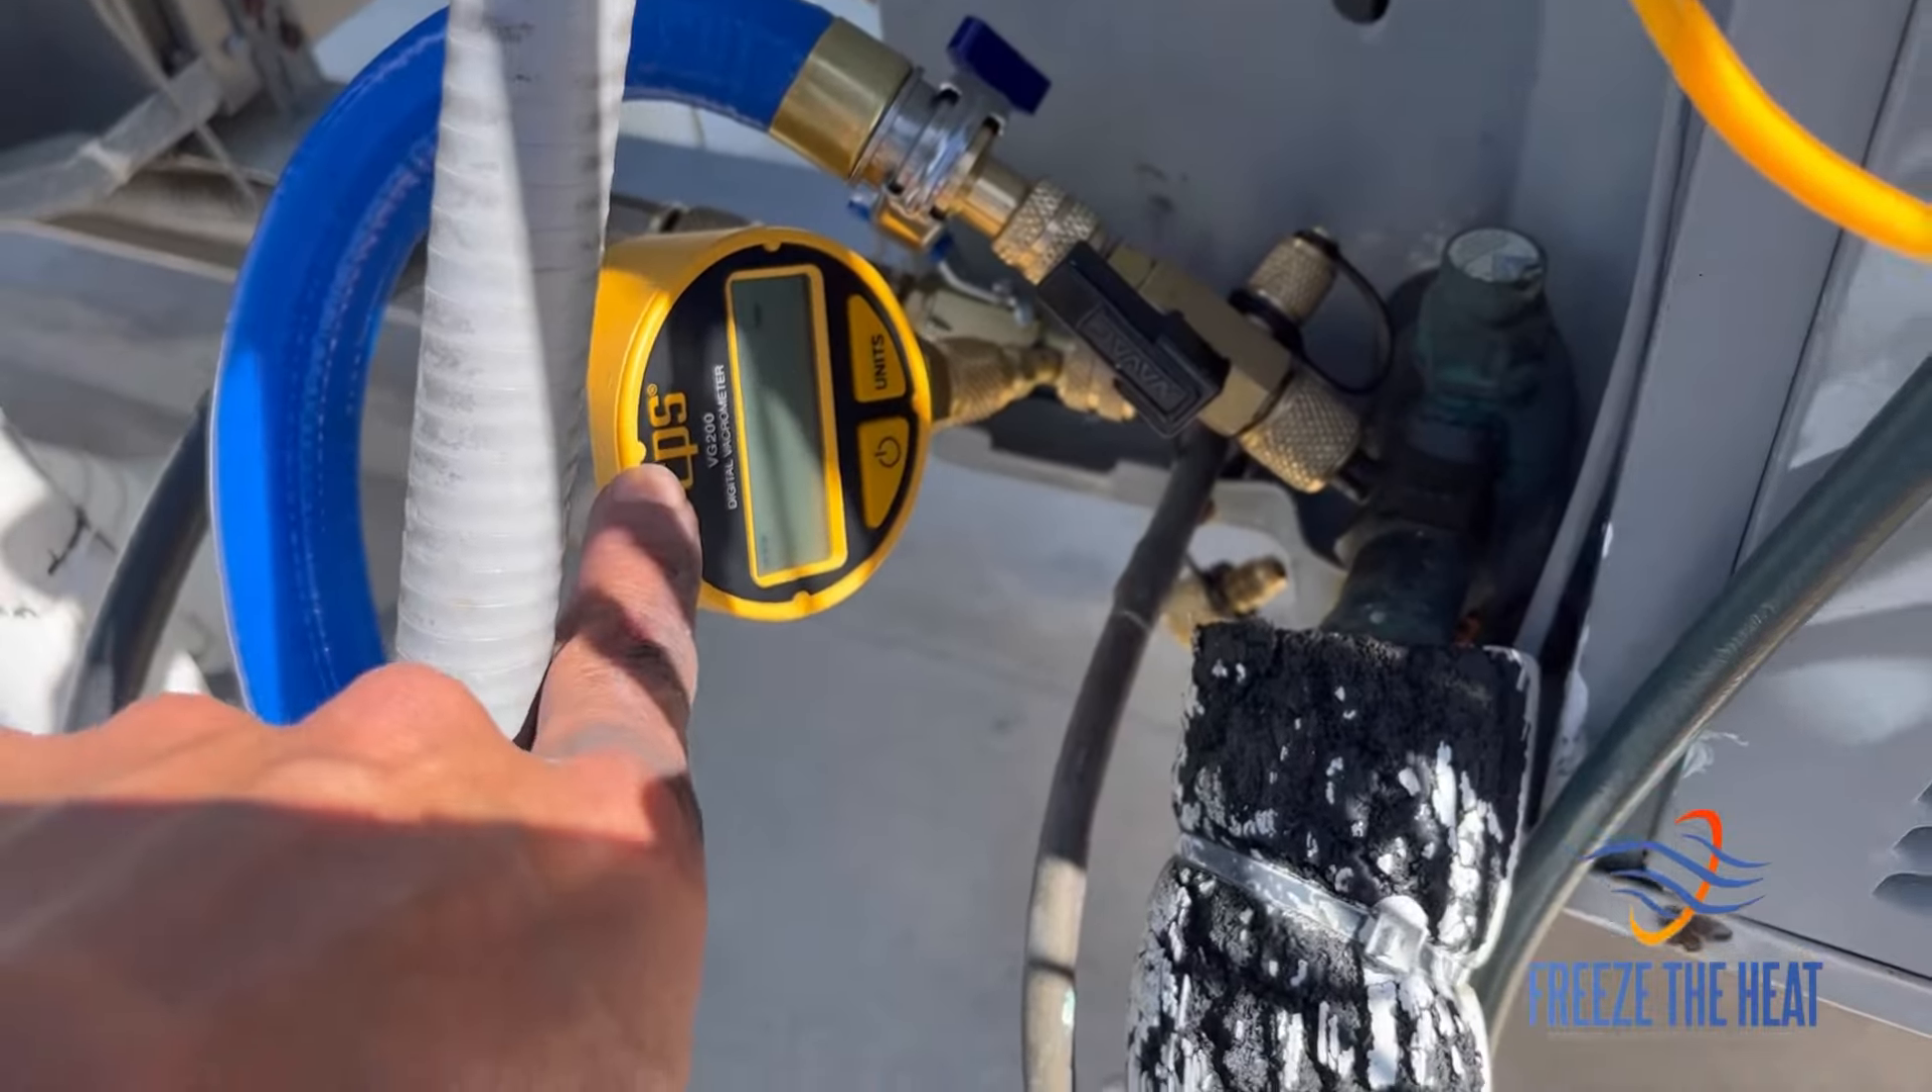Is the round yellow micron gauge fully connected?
Yes.